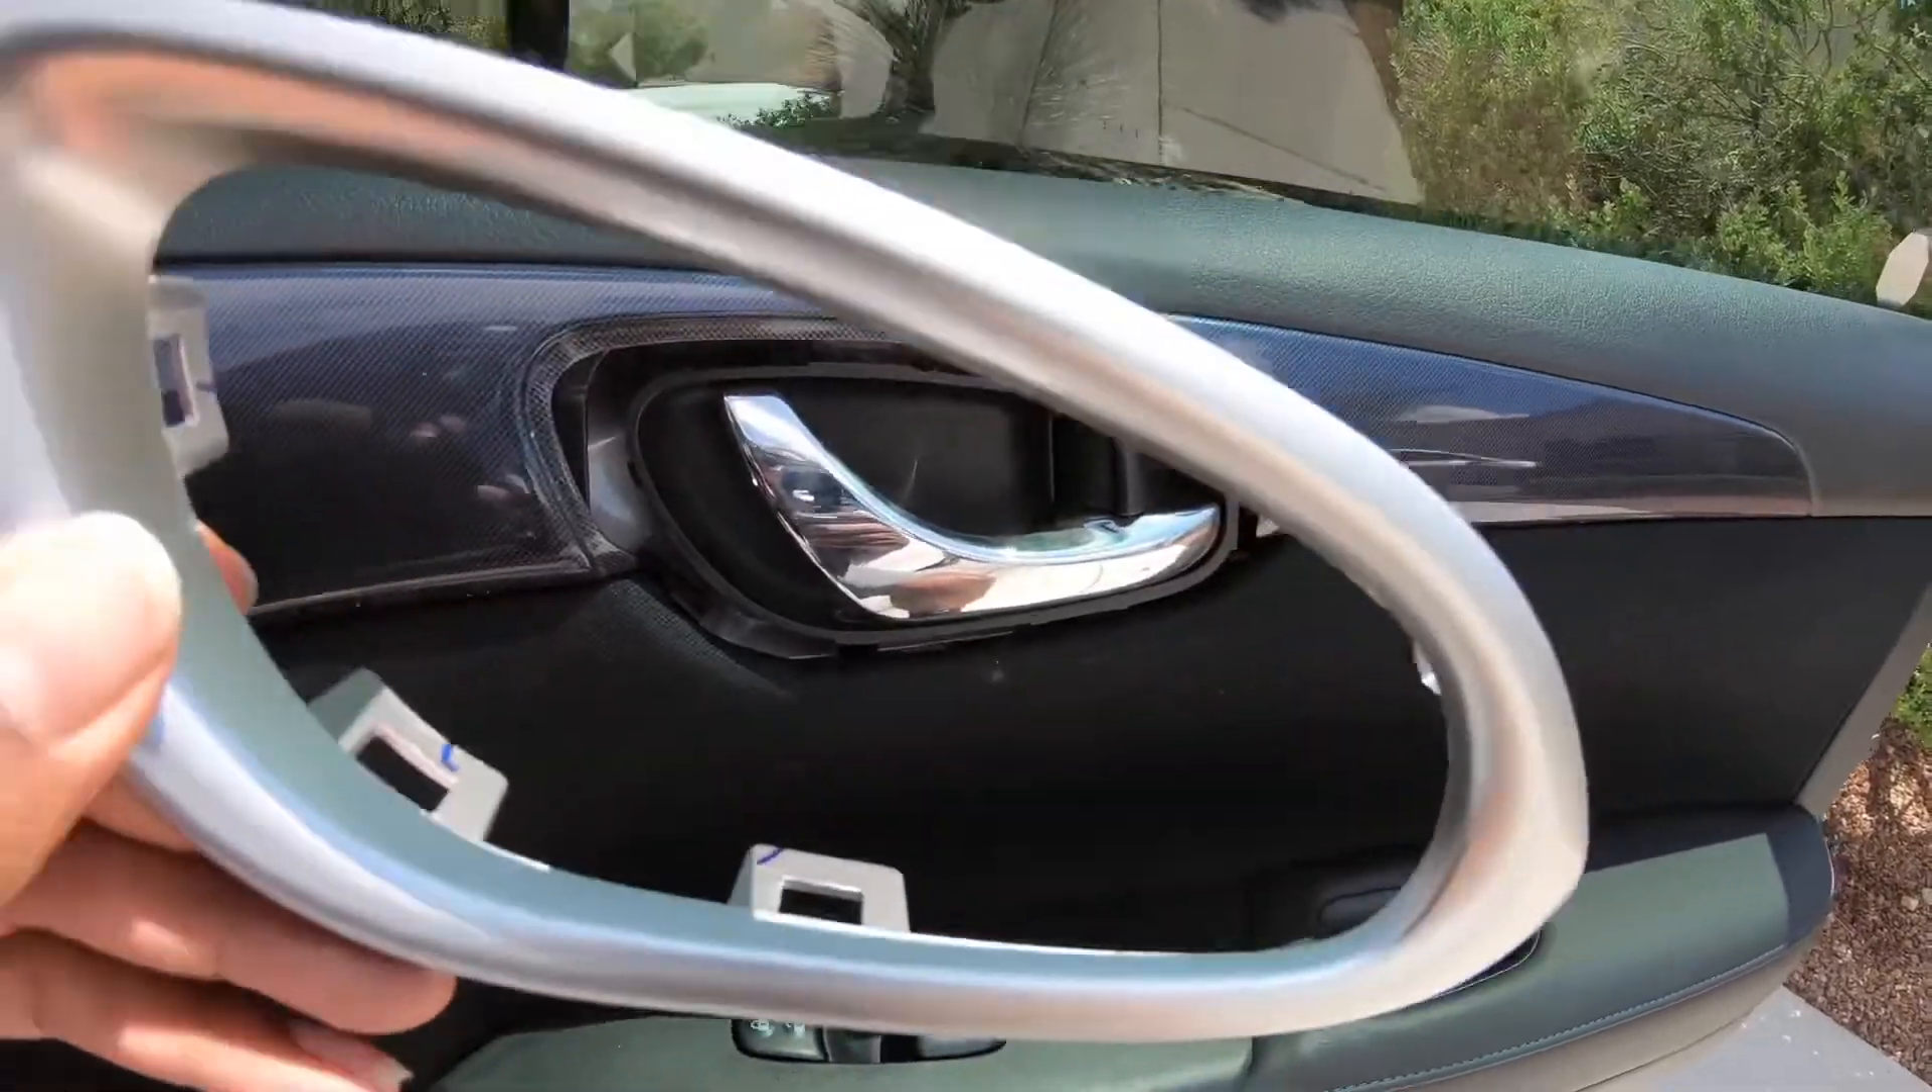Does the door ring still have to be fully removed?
No.